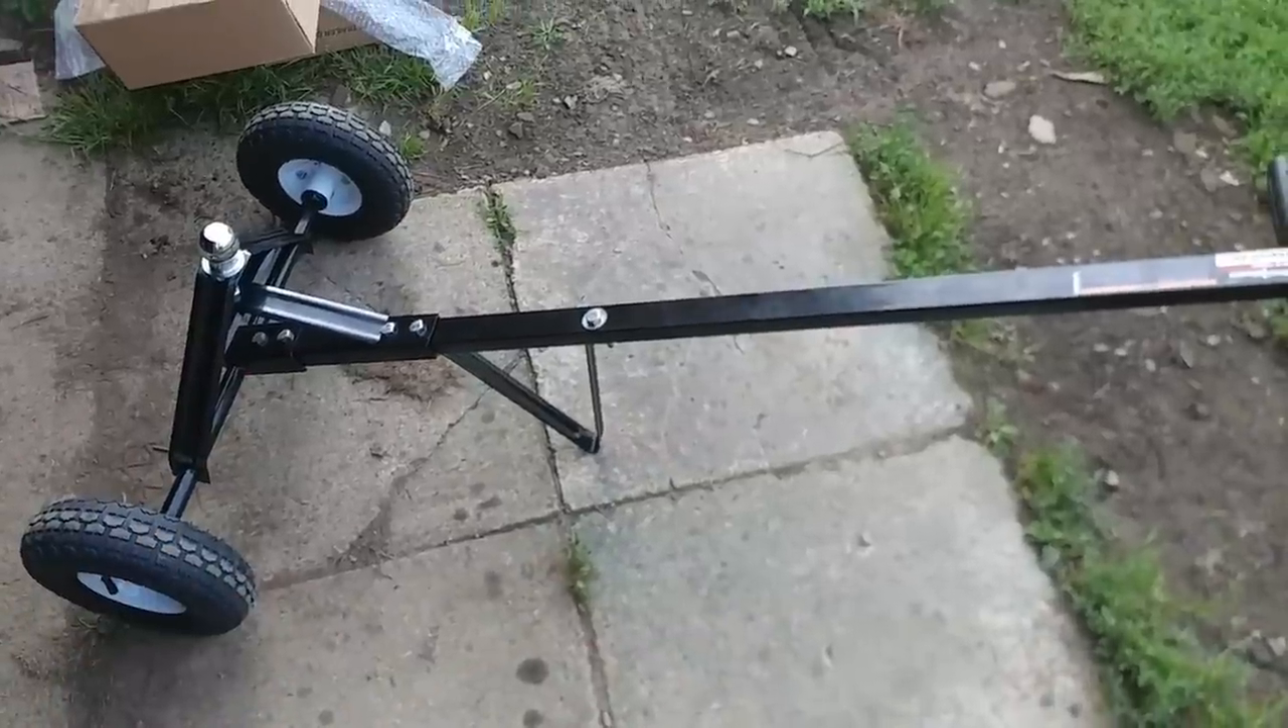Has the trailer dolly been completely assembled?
Yes.